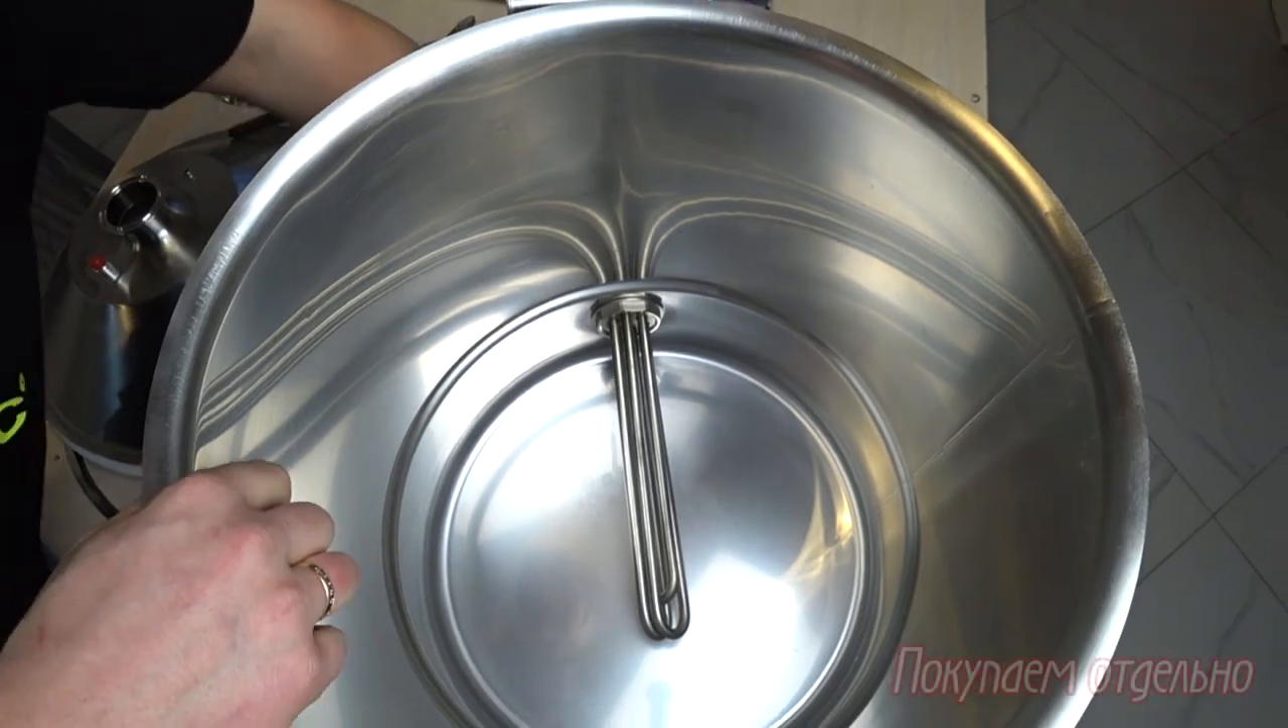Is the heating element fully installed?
Yes.